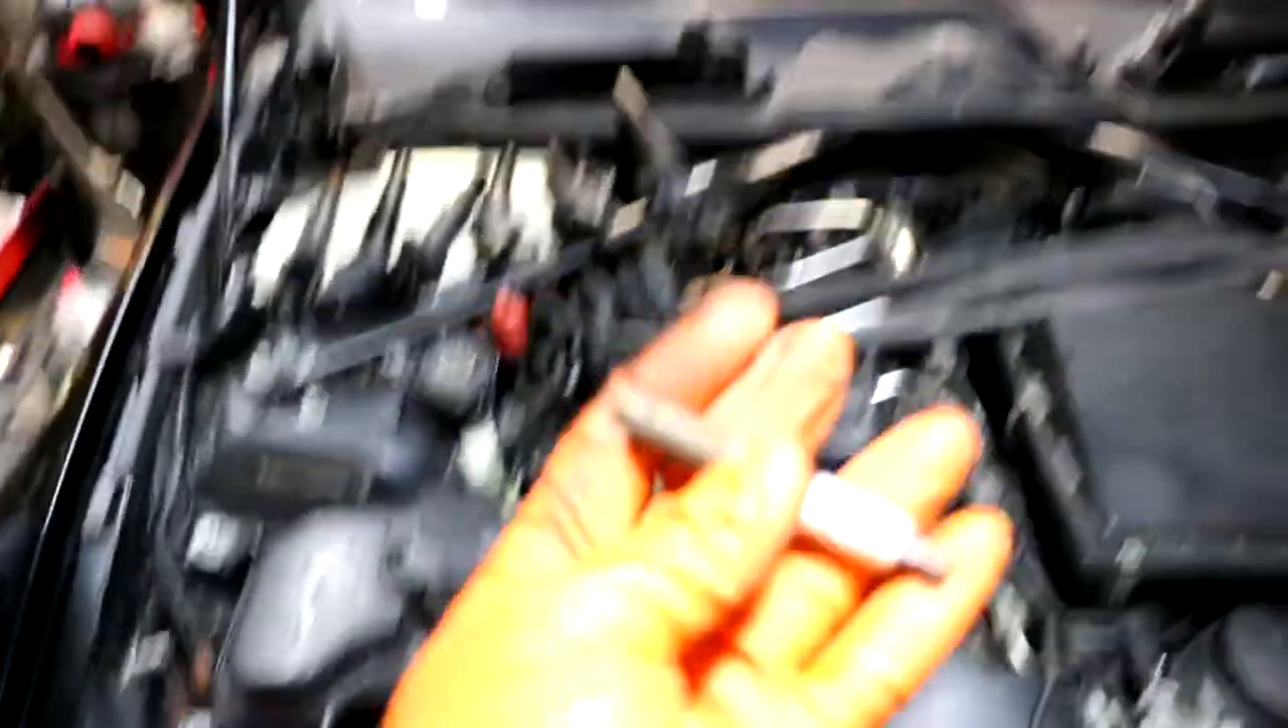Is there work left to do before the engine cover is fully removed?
No.